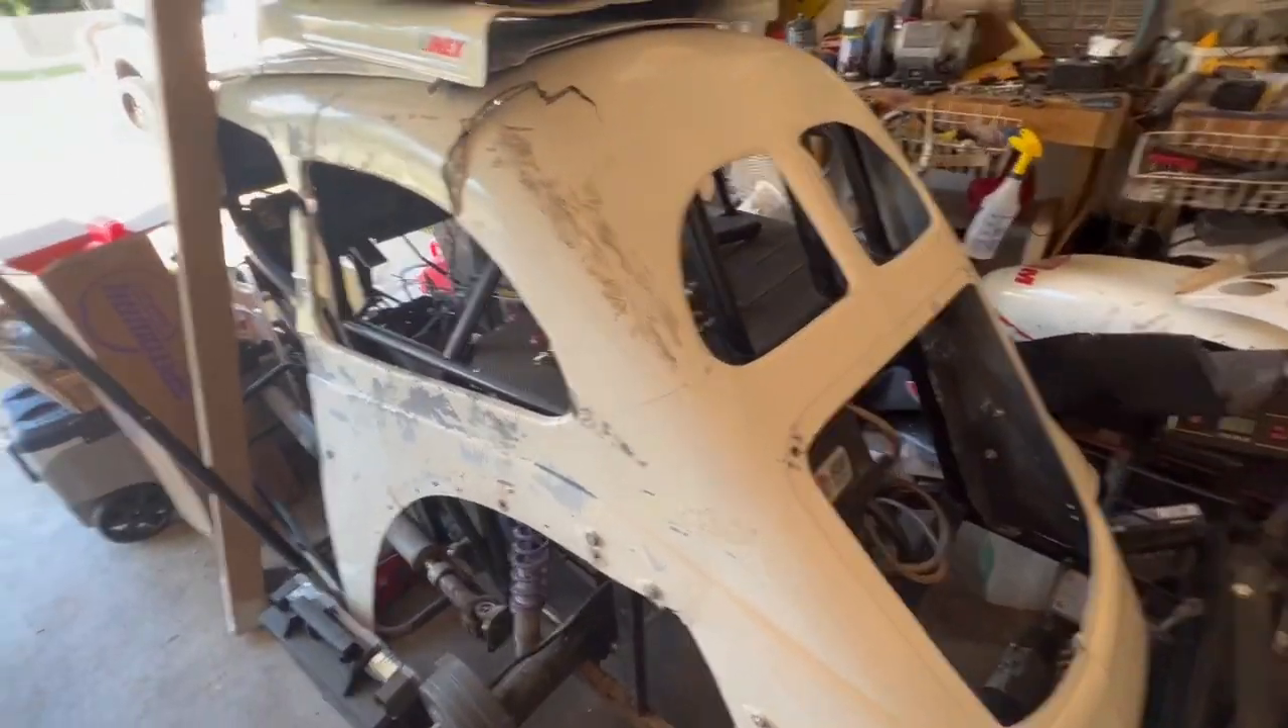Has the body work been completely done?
No.